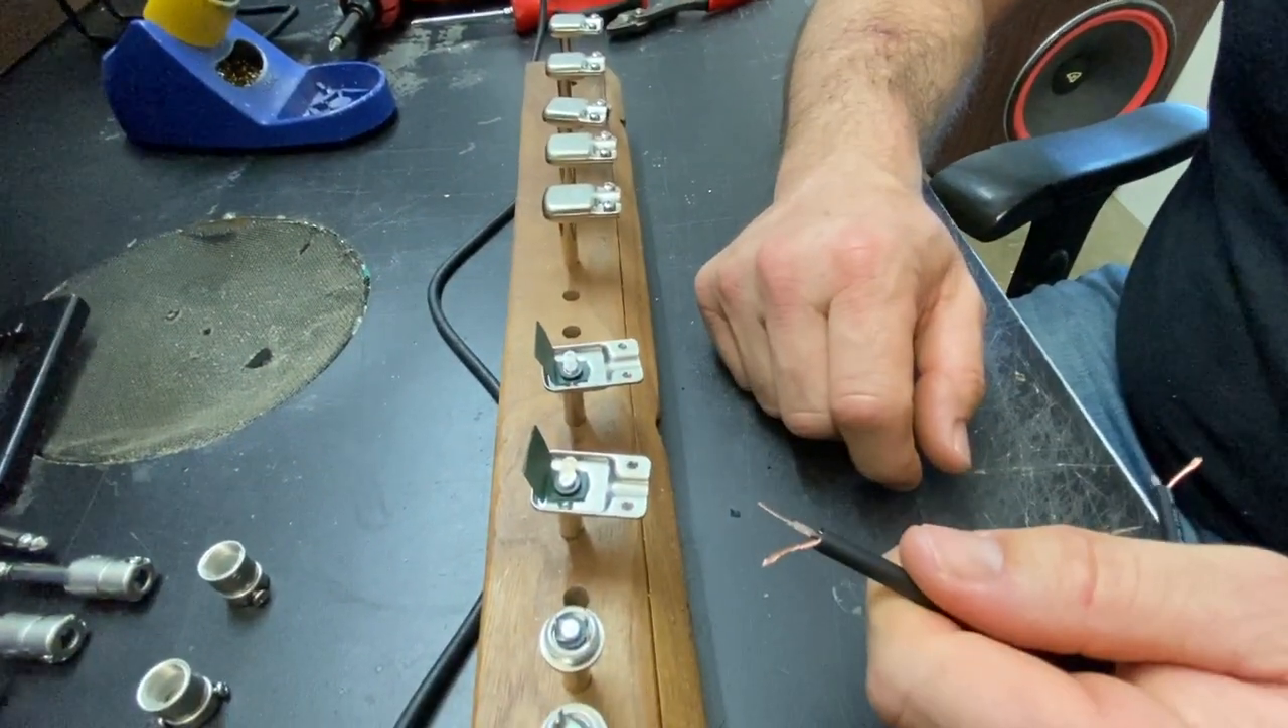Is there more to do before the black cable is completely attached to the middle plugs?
Yes.